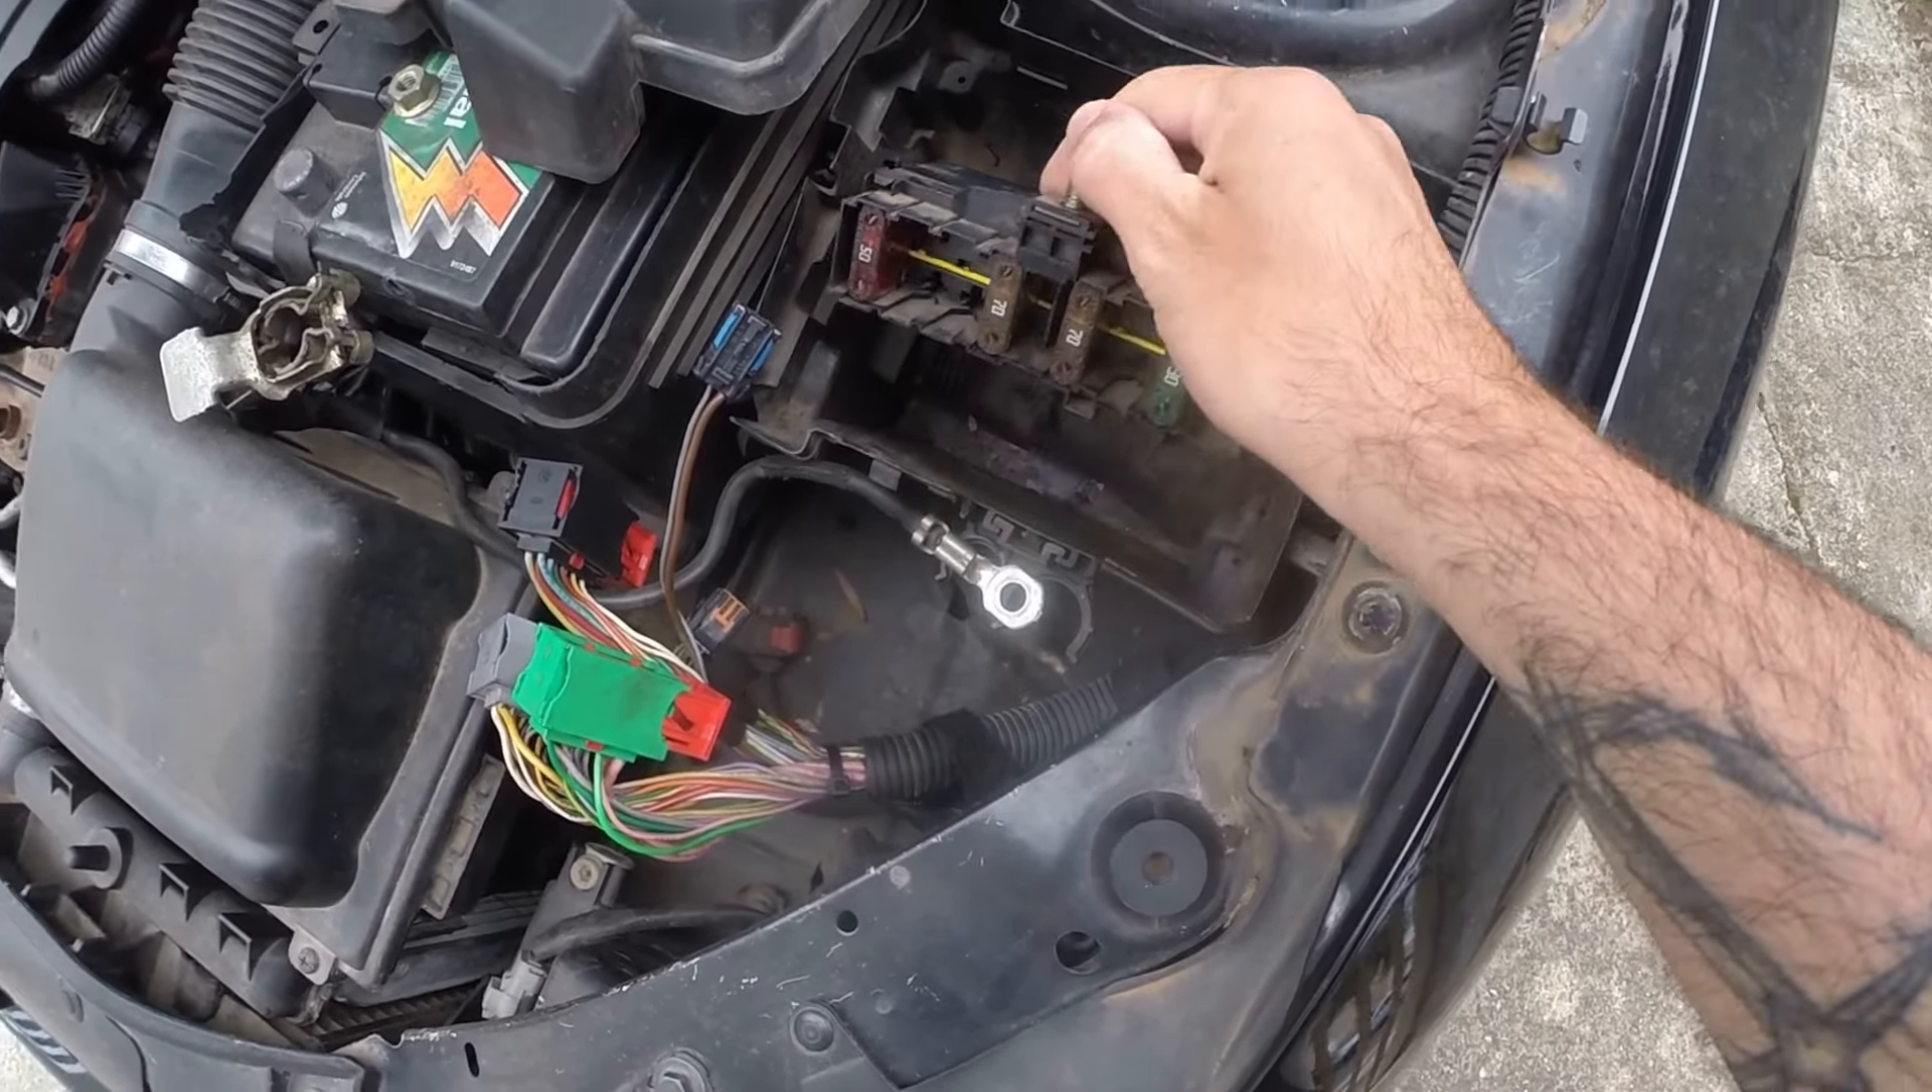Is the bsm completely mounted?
No.